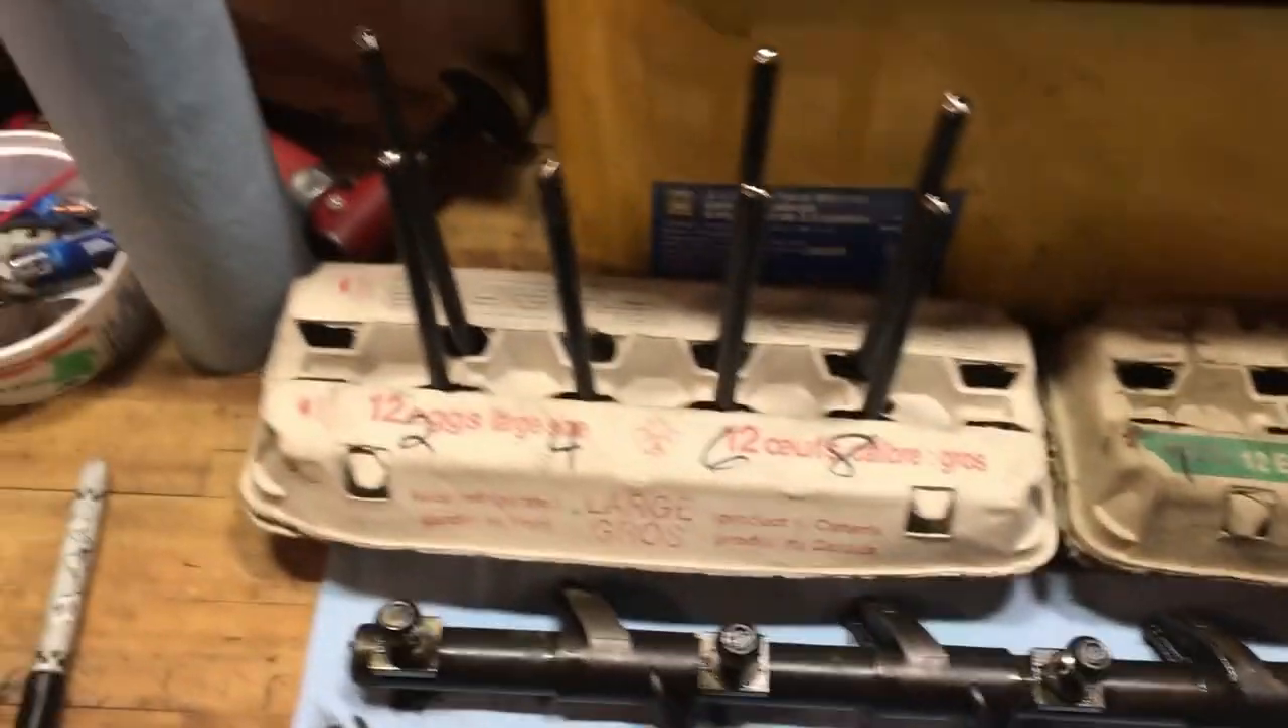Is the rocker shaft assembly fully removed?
Yes.